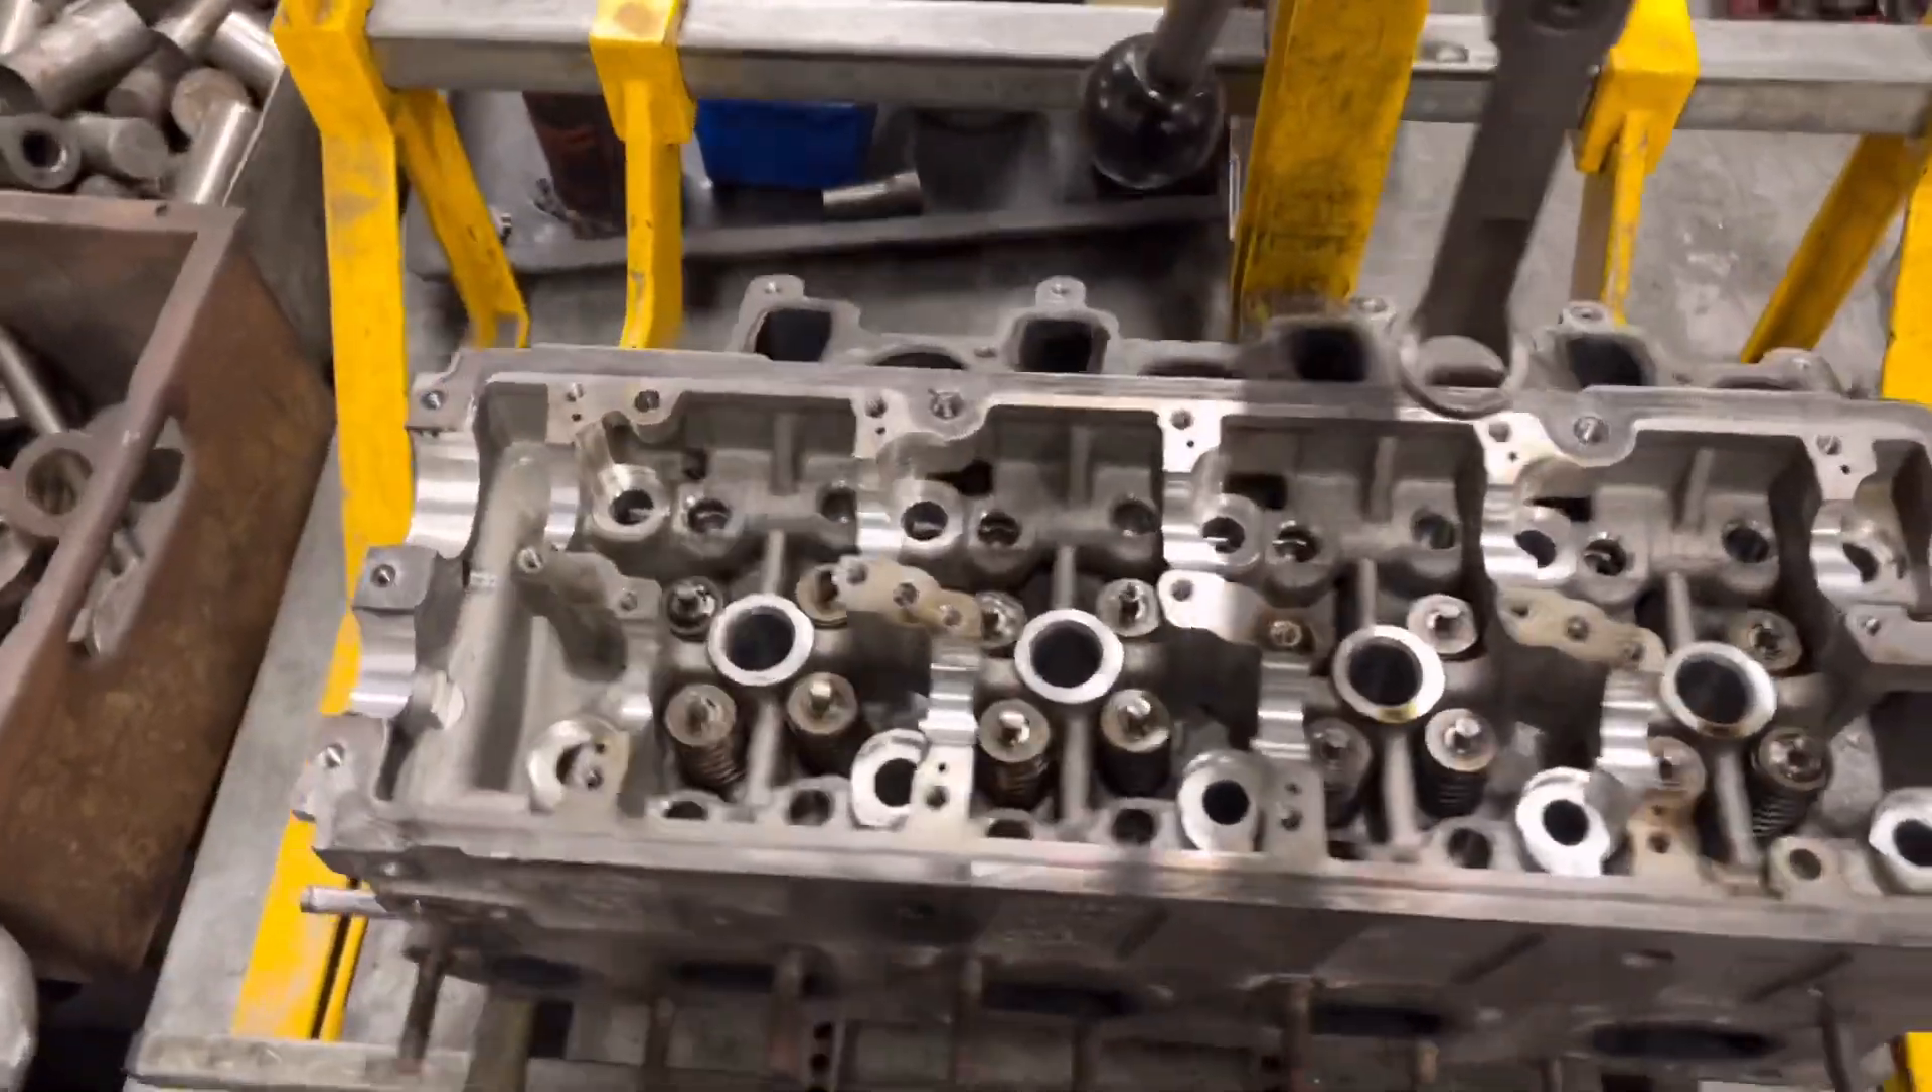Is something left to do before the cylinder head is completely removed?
No.